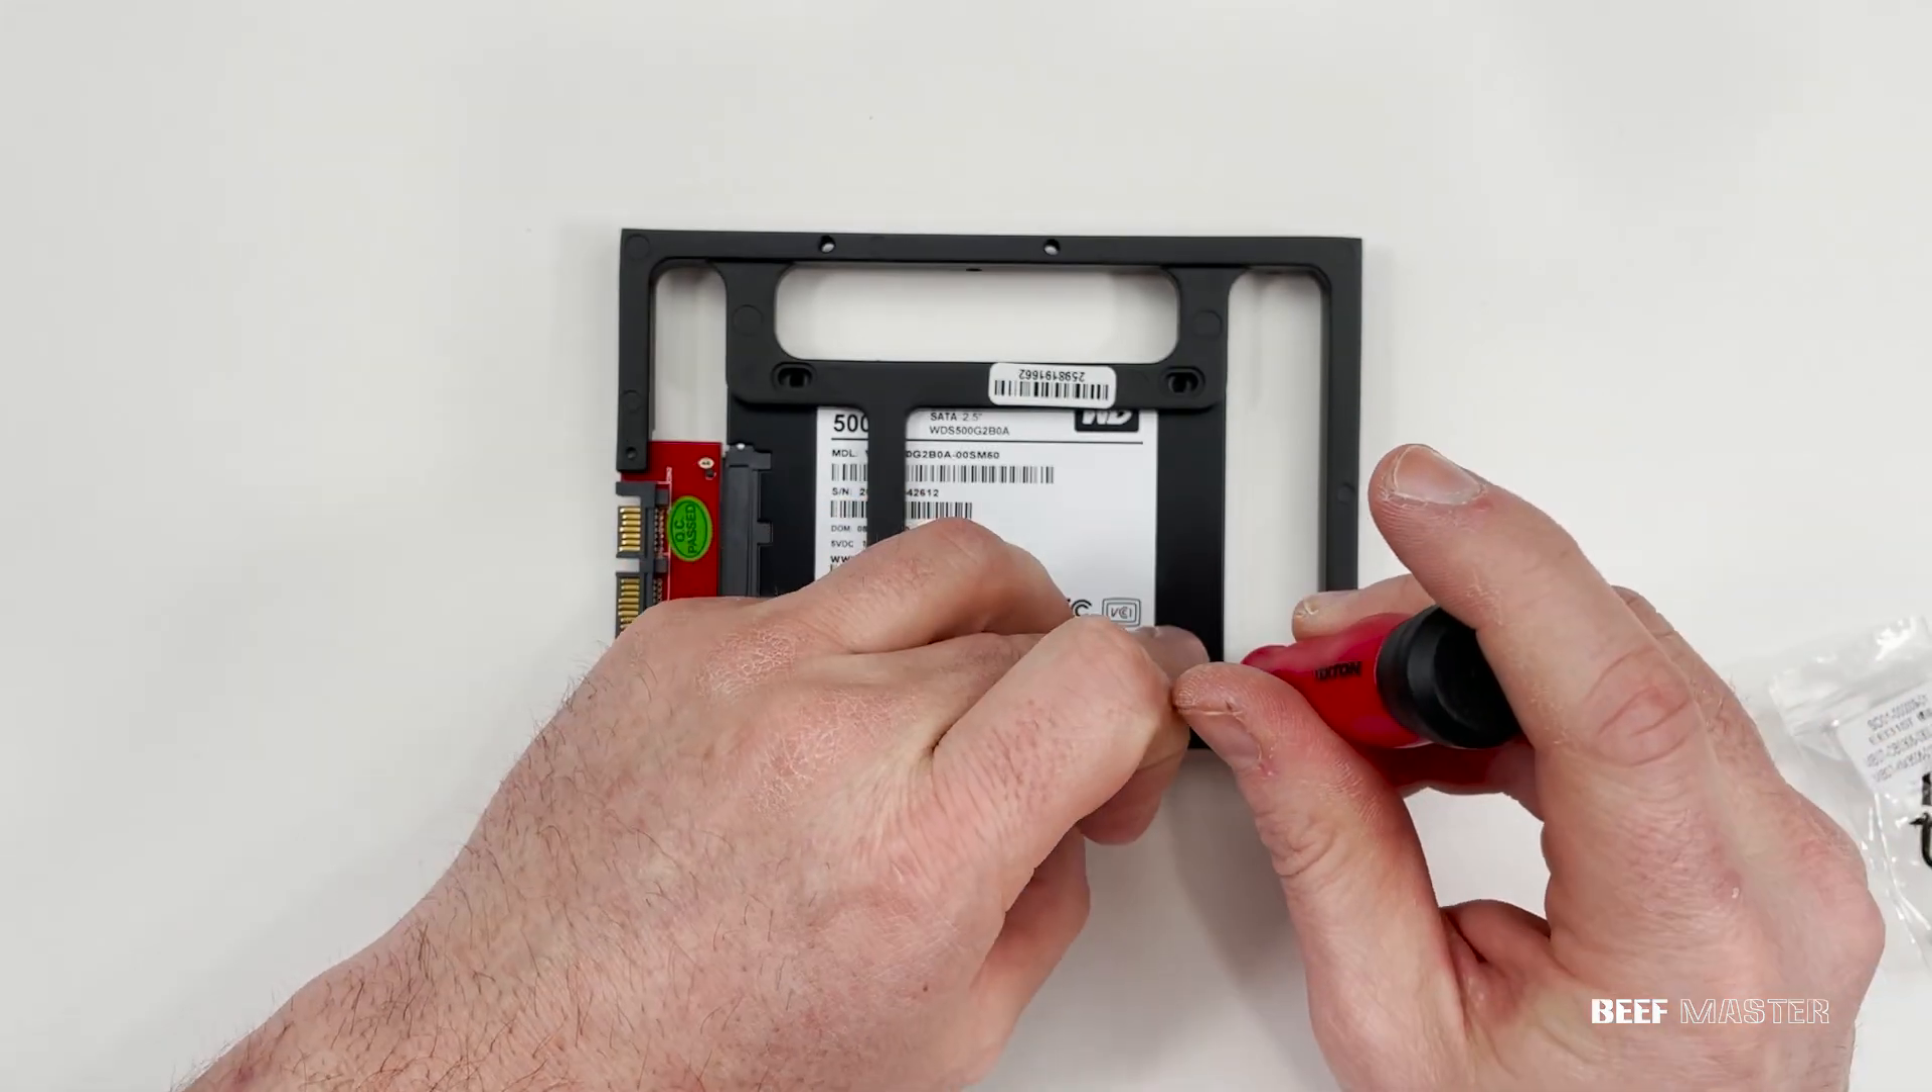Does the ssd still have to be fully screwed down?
Yes.